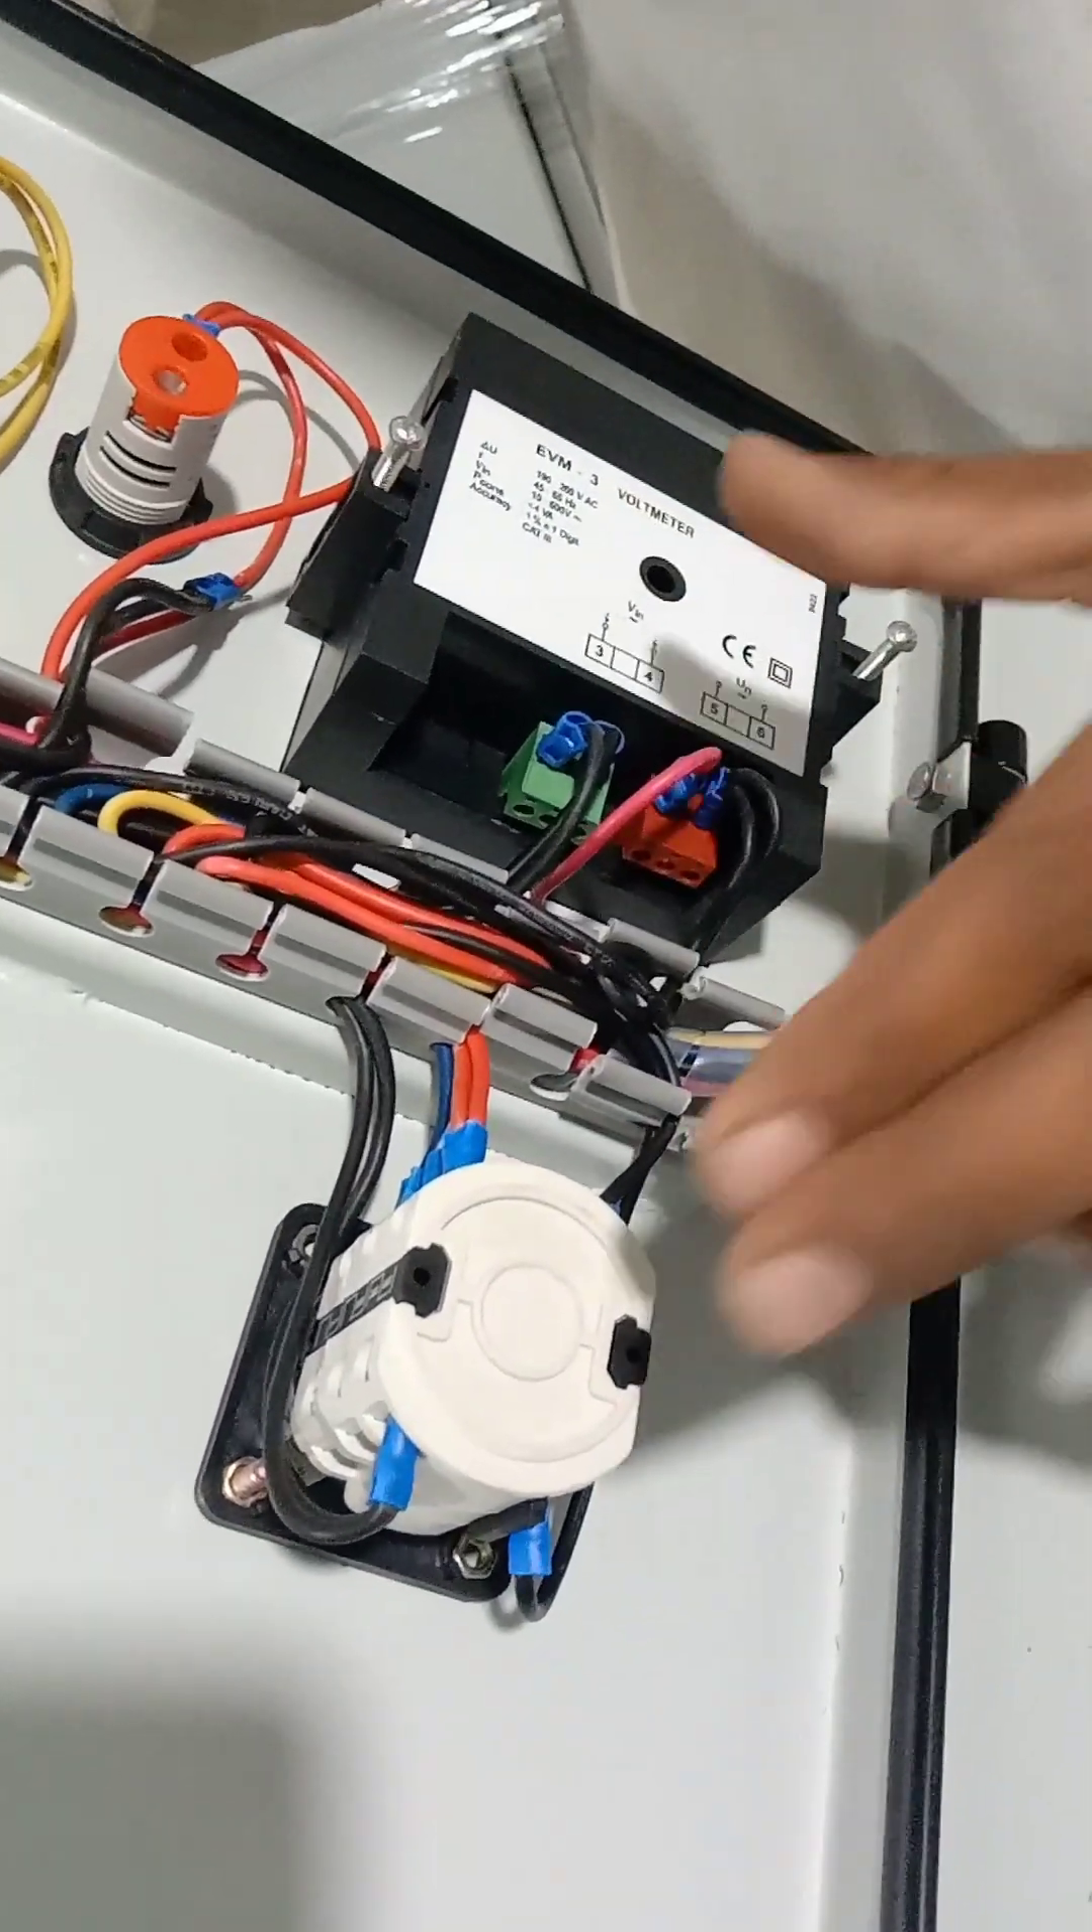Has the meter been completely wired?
Yes.